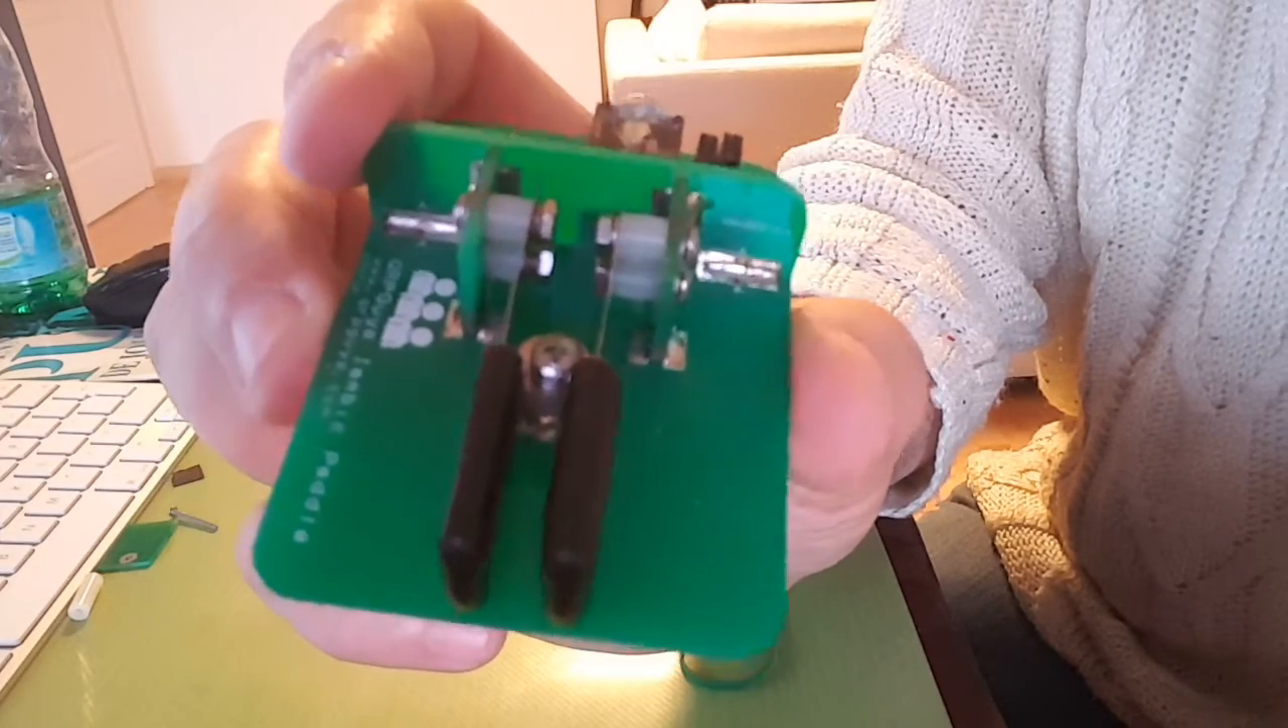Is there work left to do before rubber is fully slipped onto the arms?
No.